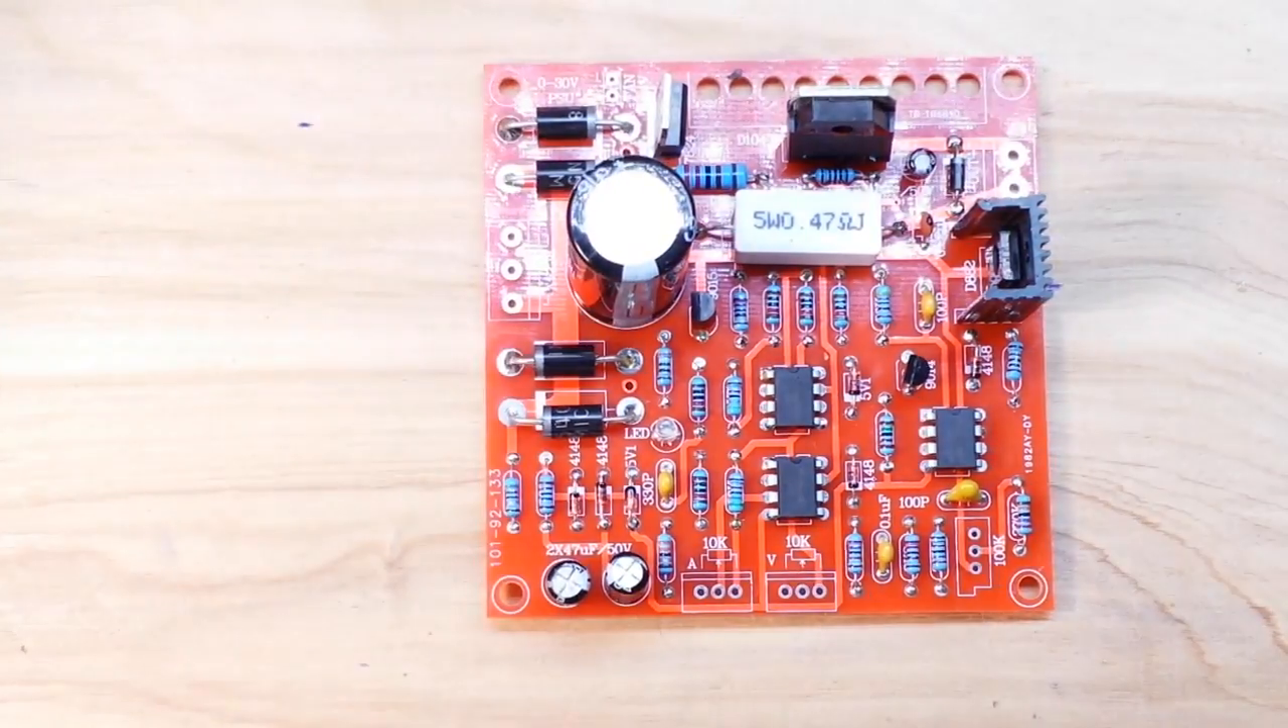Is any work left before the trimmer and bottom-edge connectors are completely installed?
Yes.